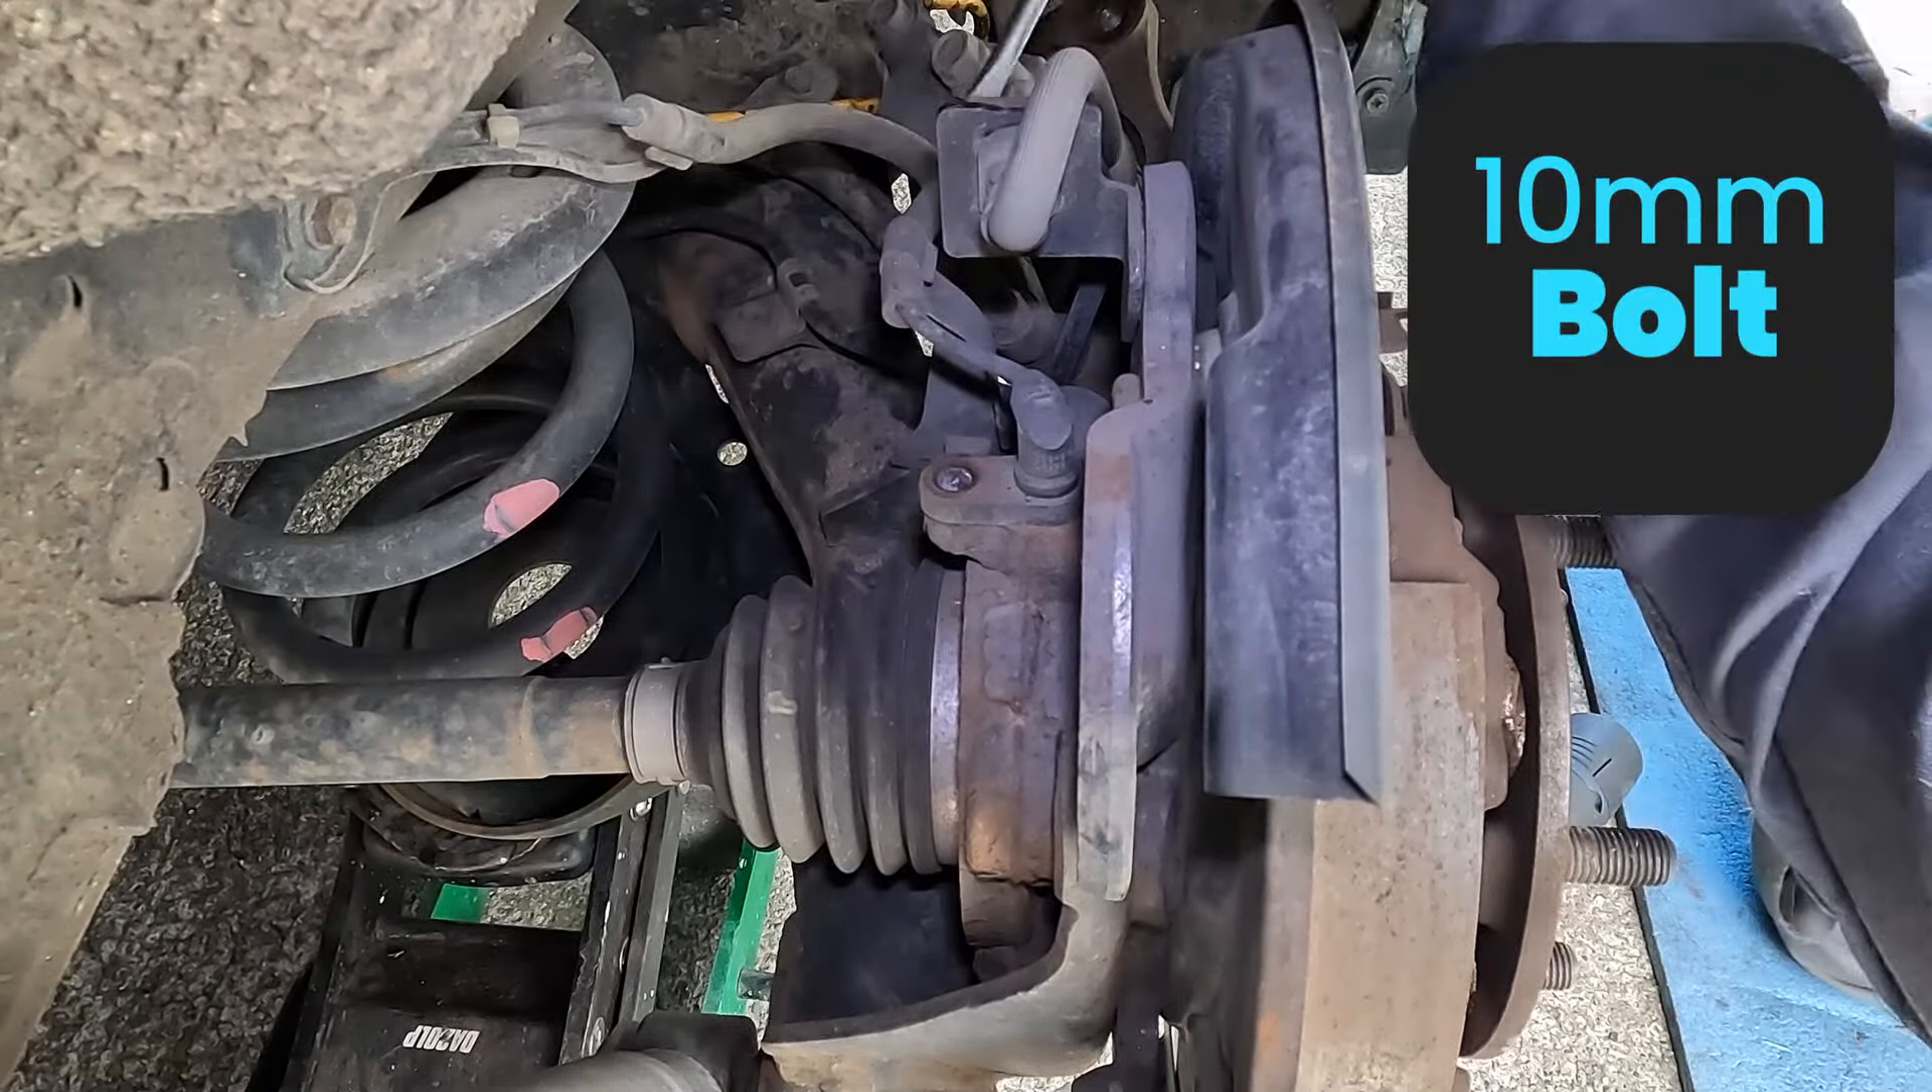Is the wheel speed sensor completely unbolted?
No.